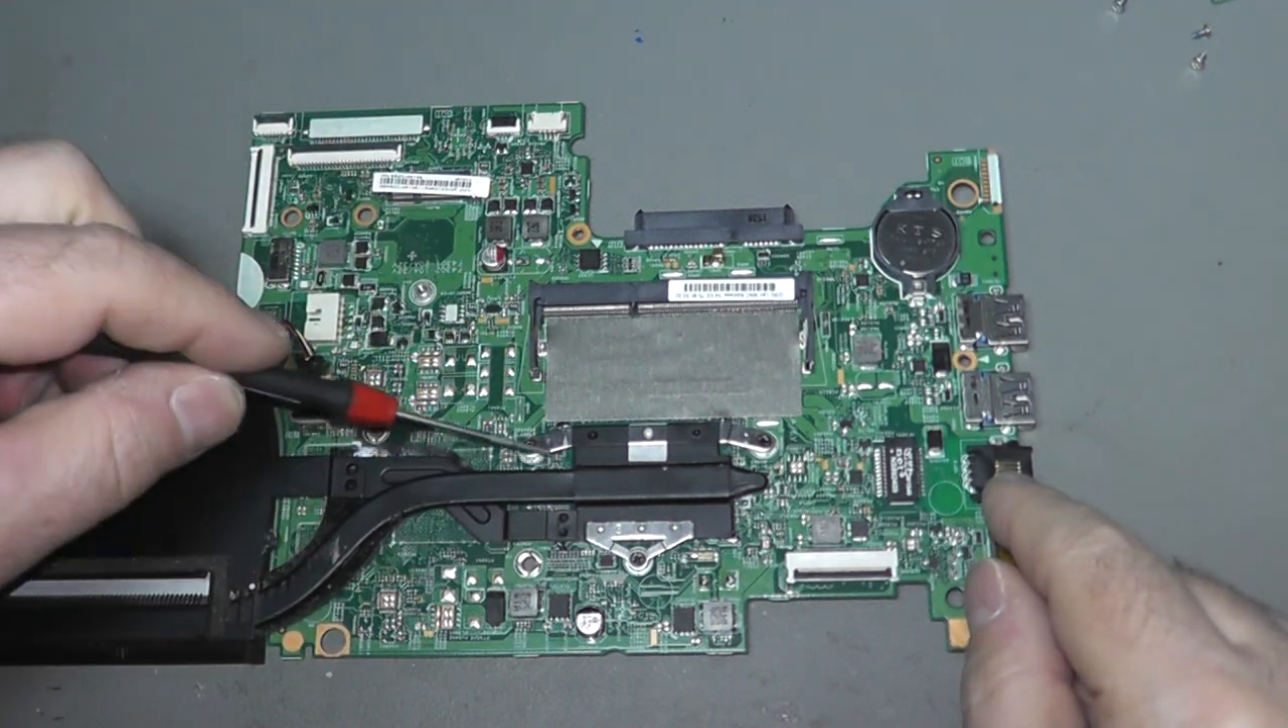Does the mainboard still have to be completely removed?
No.